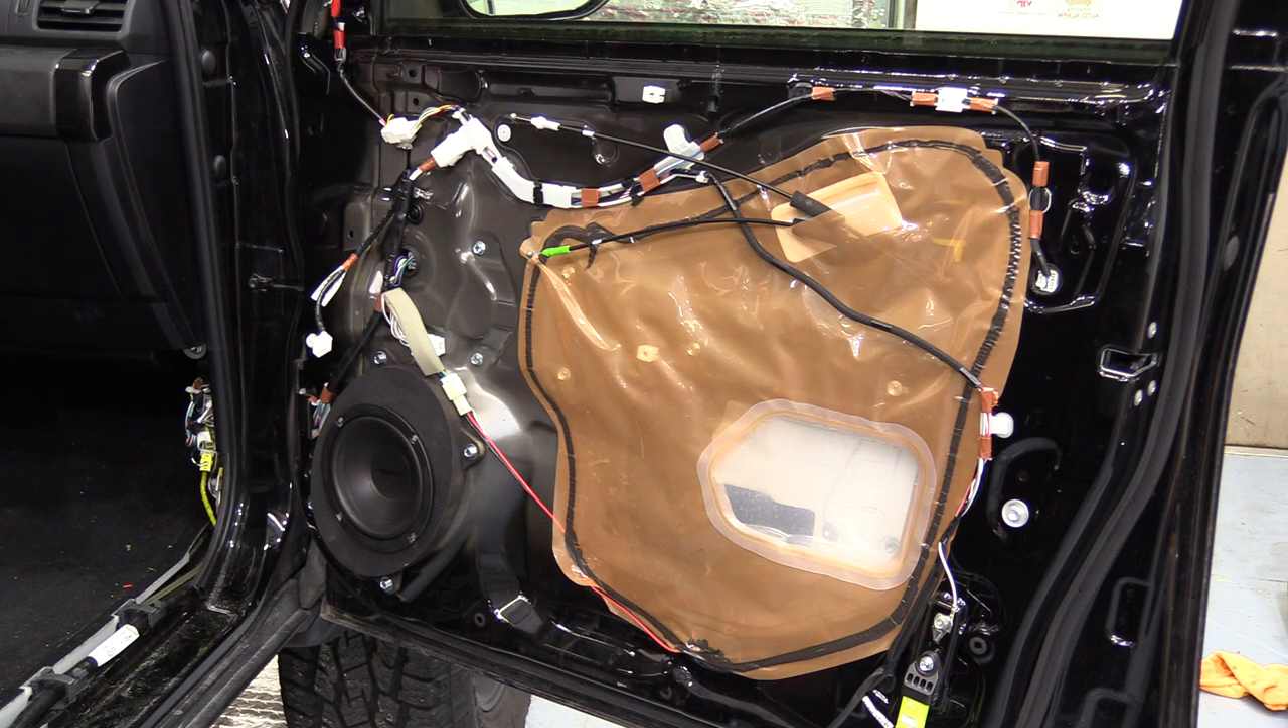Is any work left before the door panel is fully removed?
No.